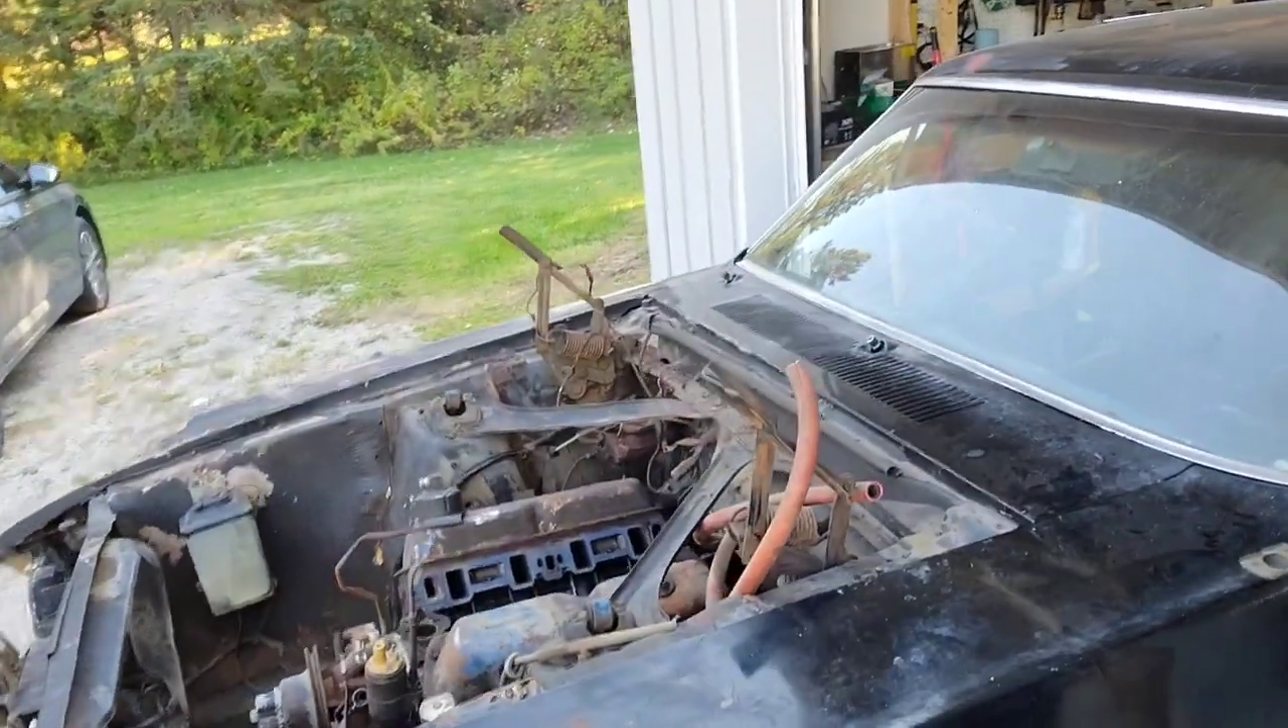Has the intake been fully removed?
Yes.